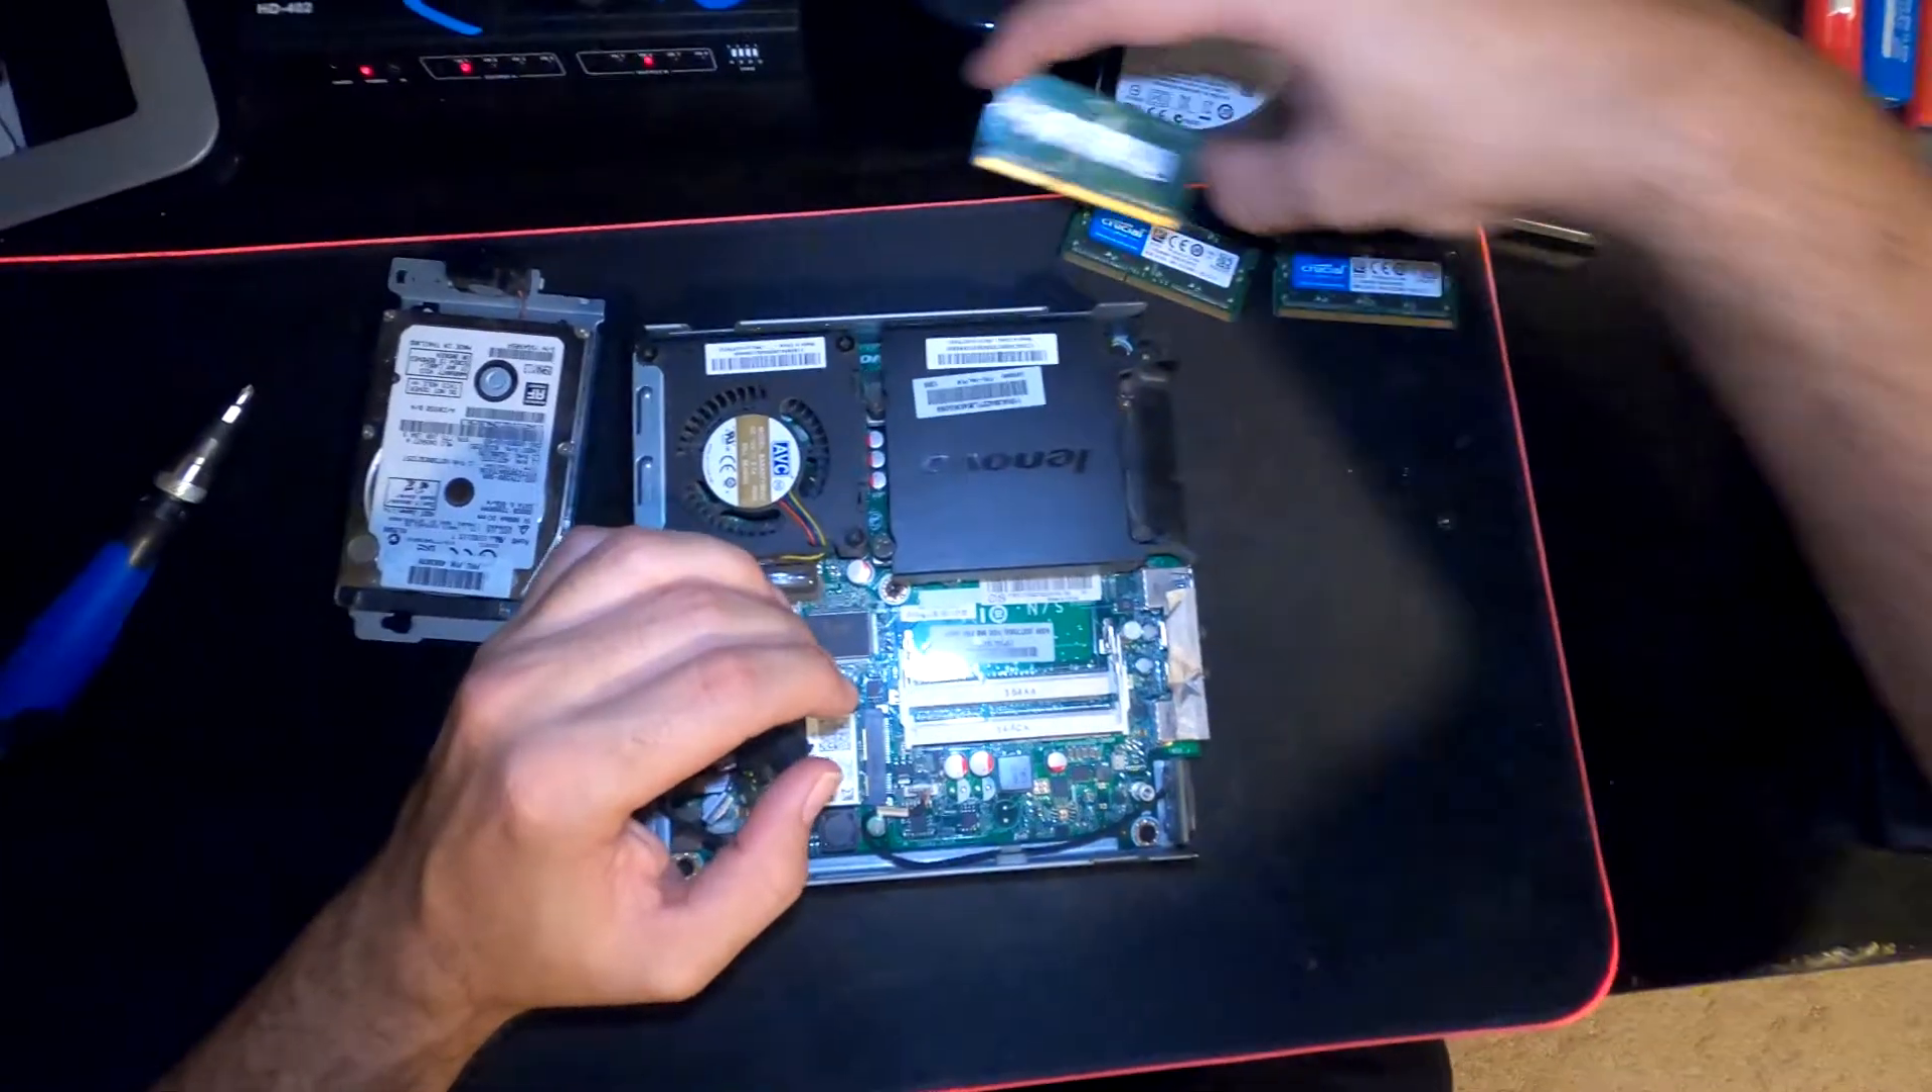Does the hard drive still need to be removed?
No.